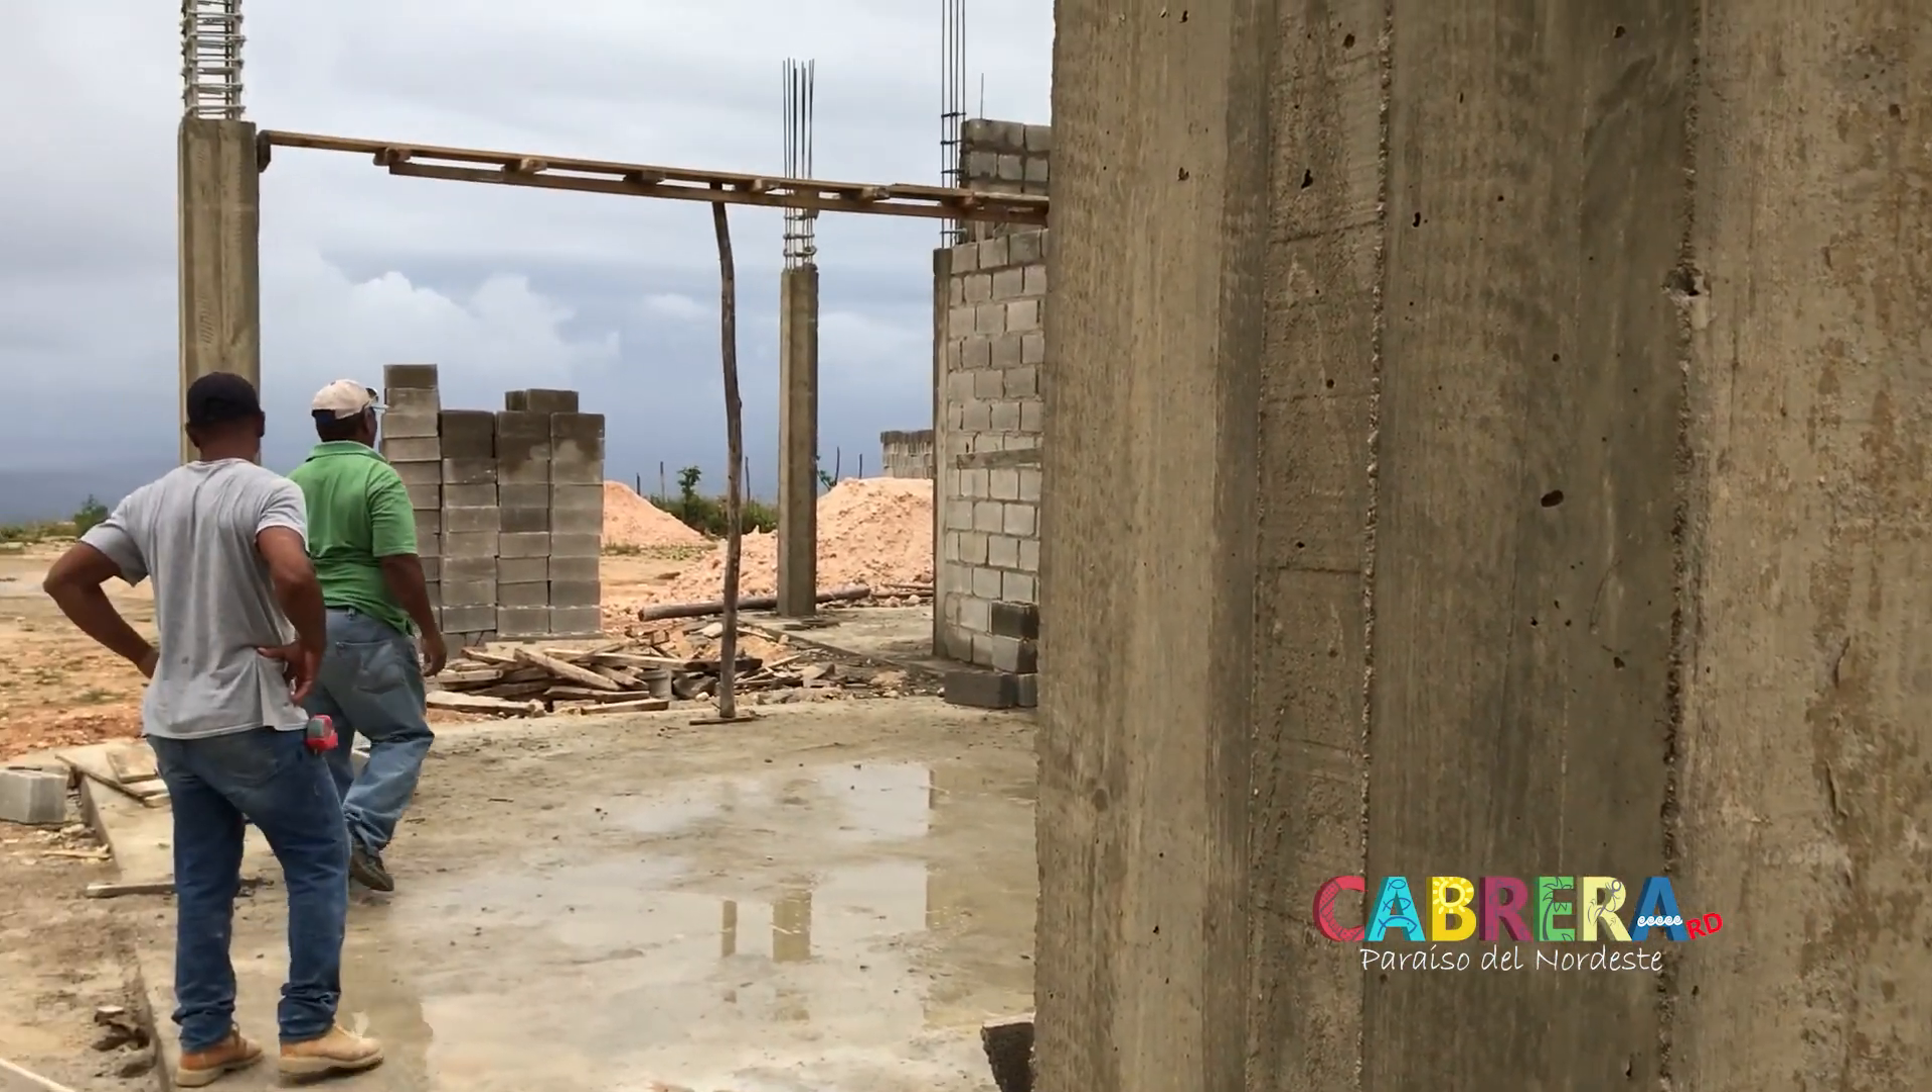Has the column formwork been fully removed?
Yes.